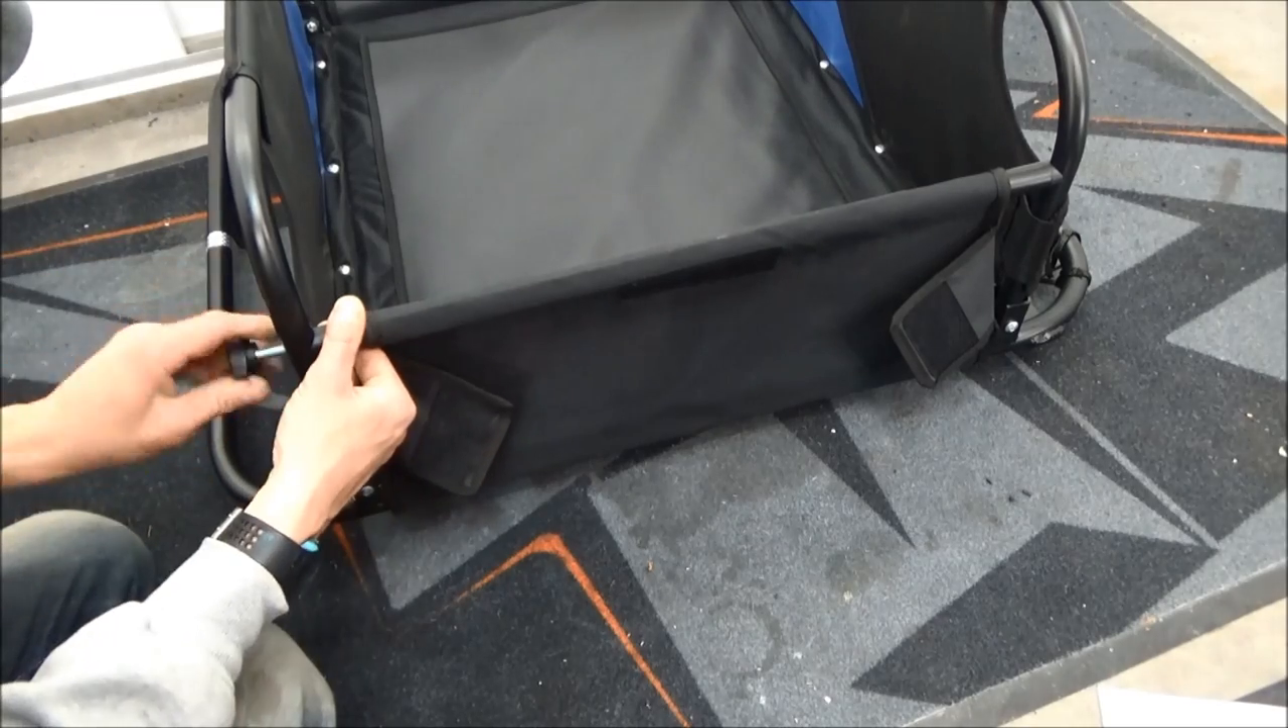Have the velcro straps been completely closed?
No.